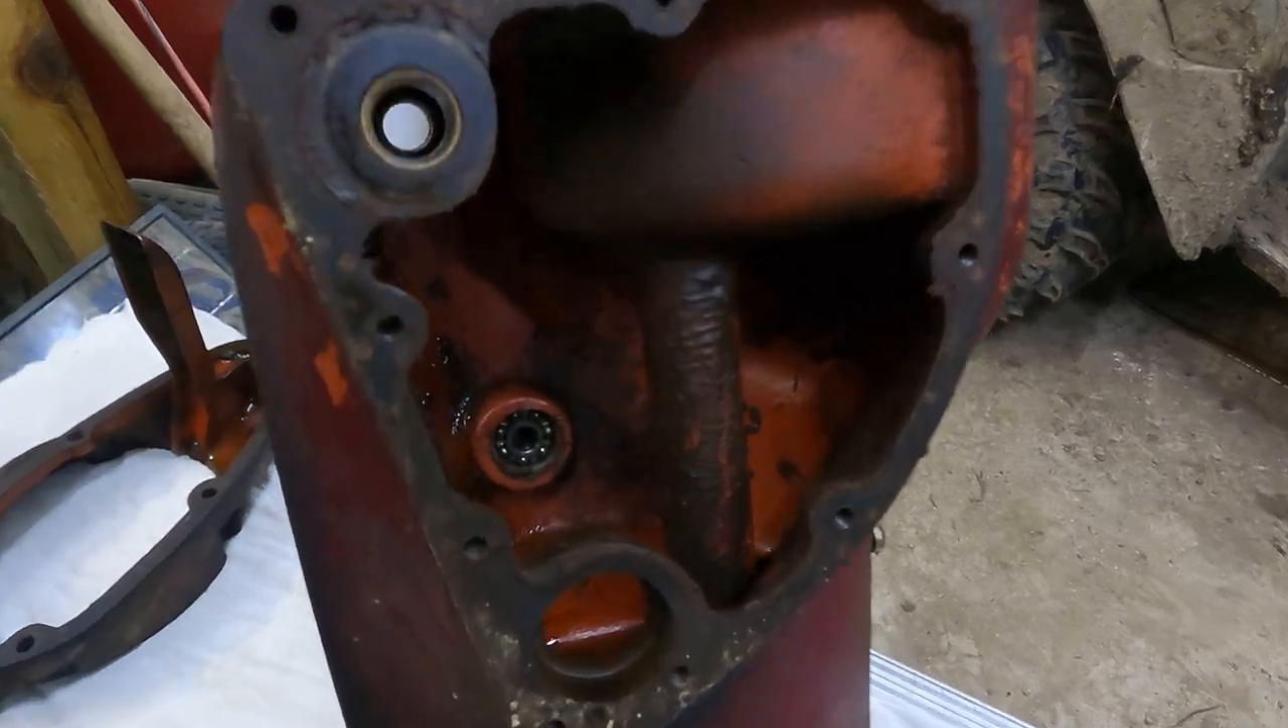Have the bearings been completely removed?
No.